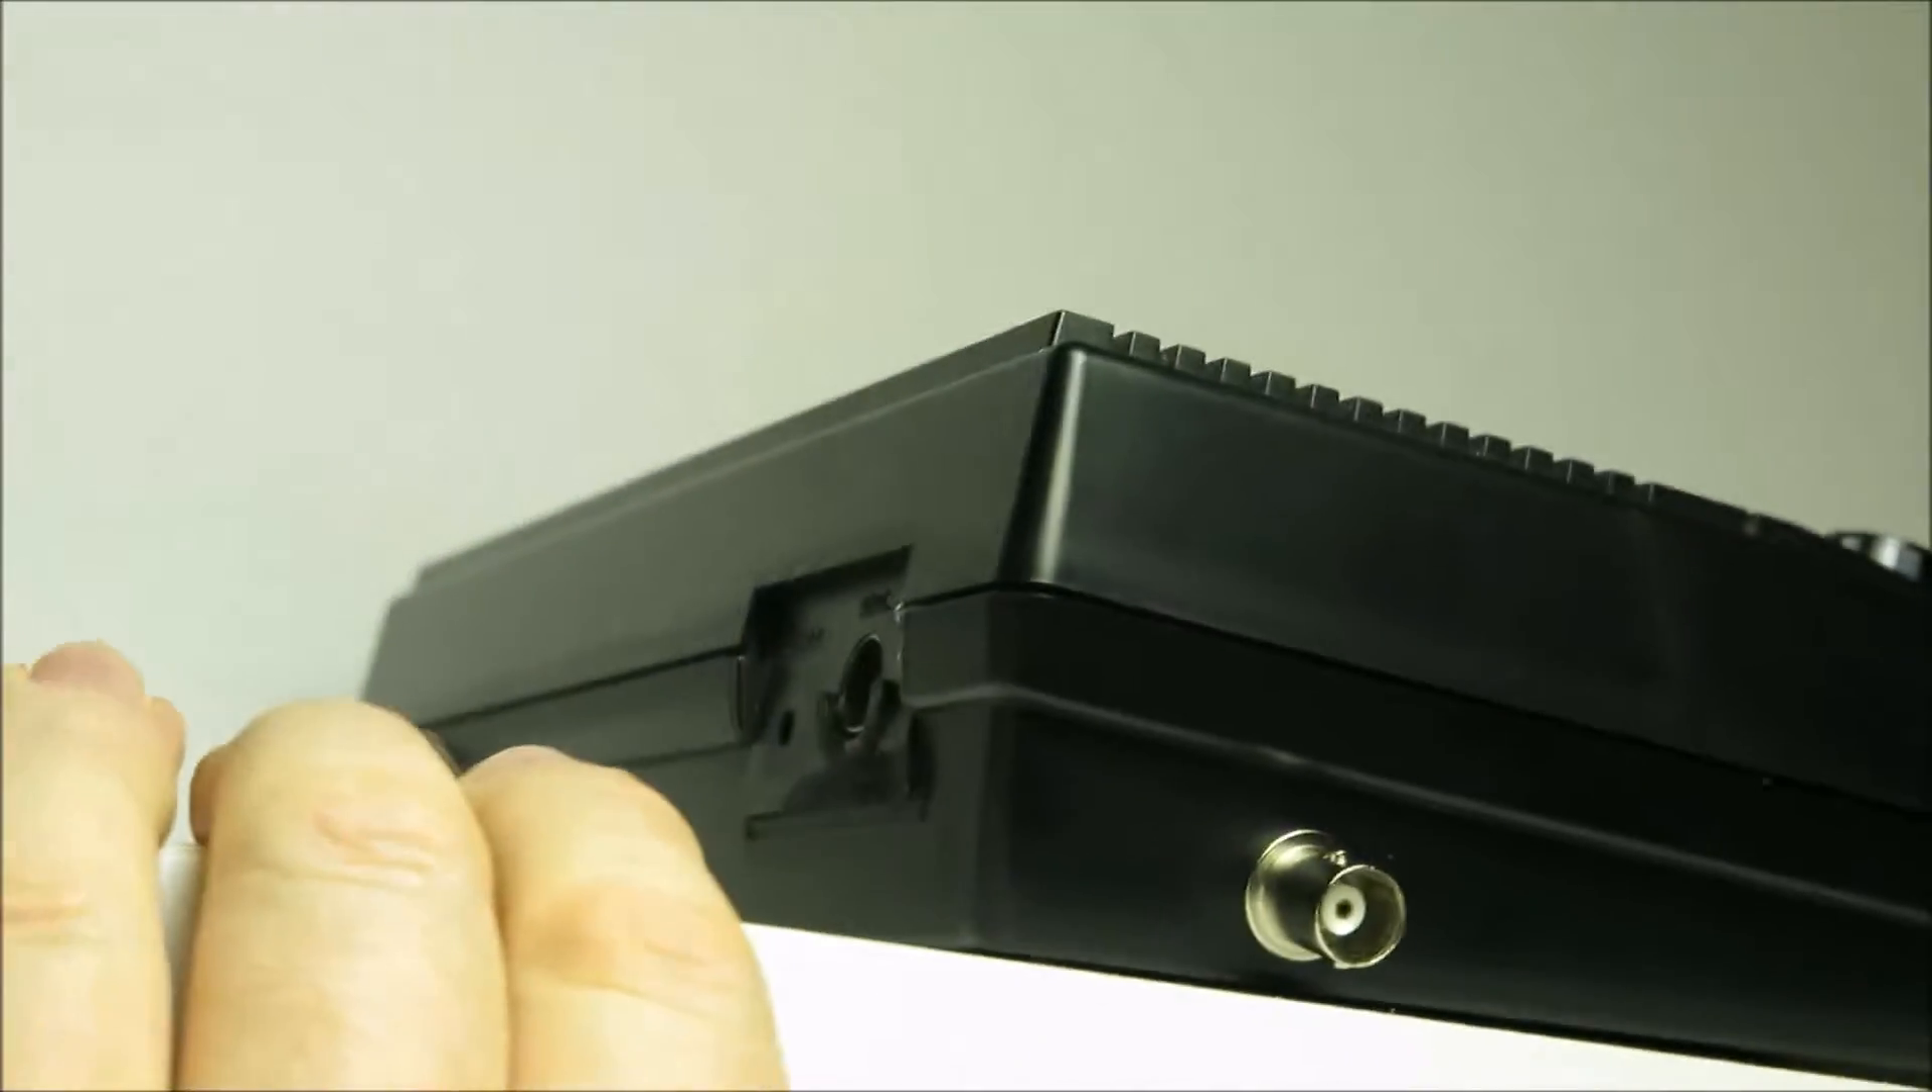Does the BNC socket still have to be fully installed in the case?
No.